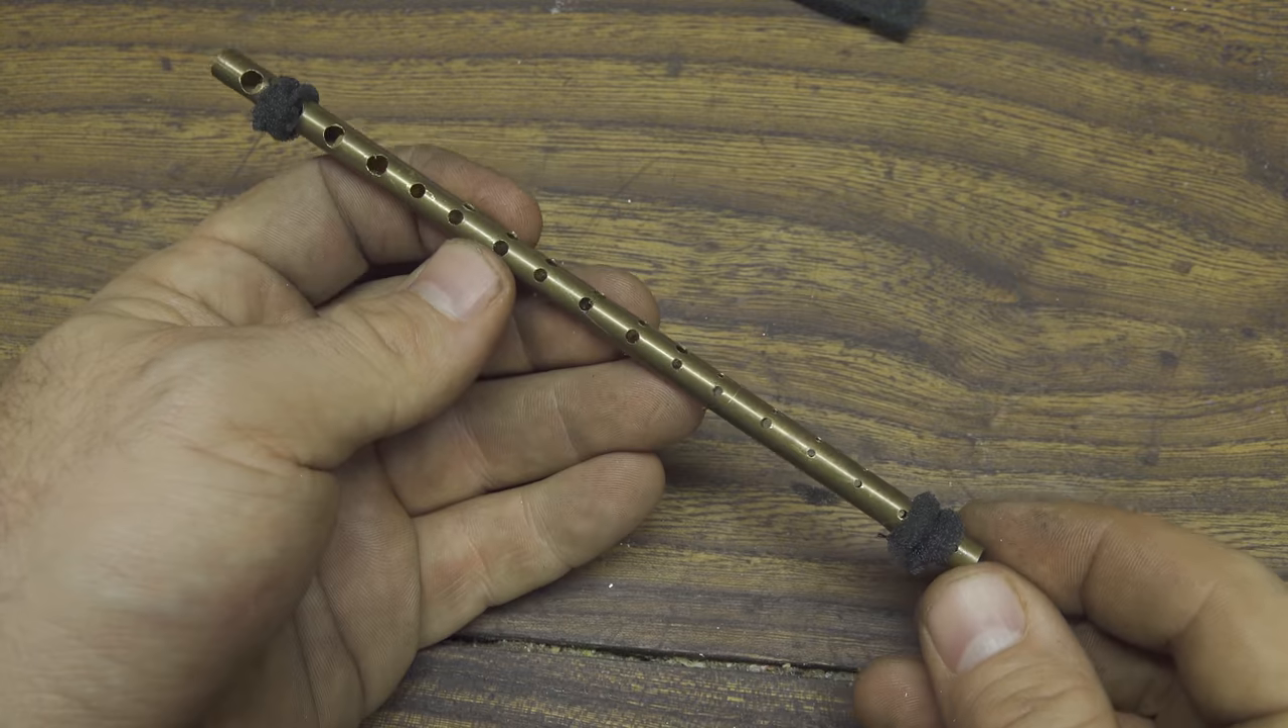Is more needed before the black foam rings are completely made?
No.